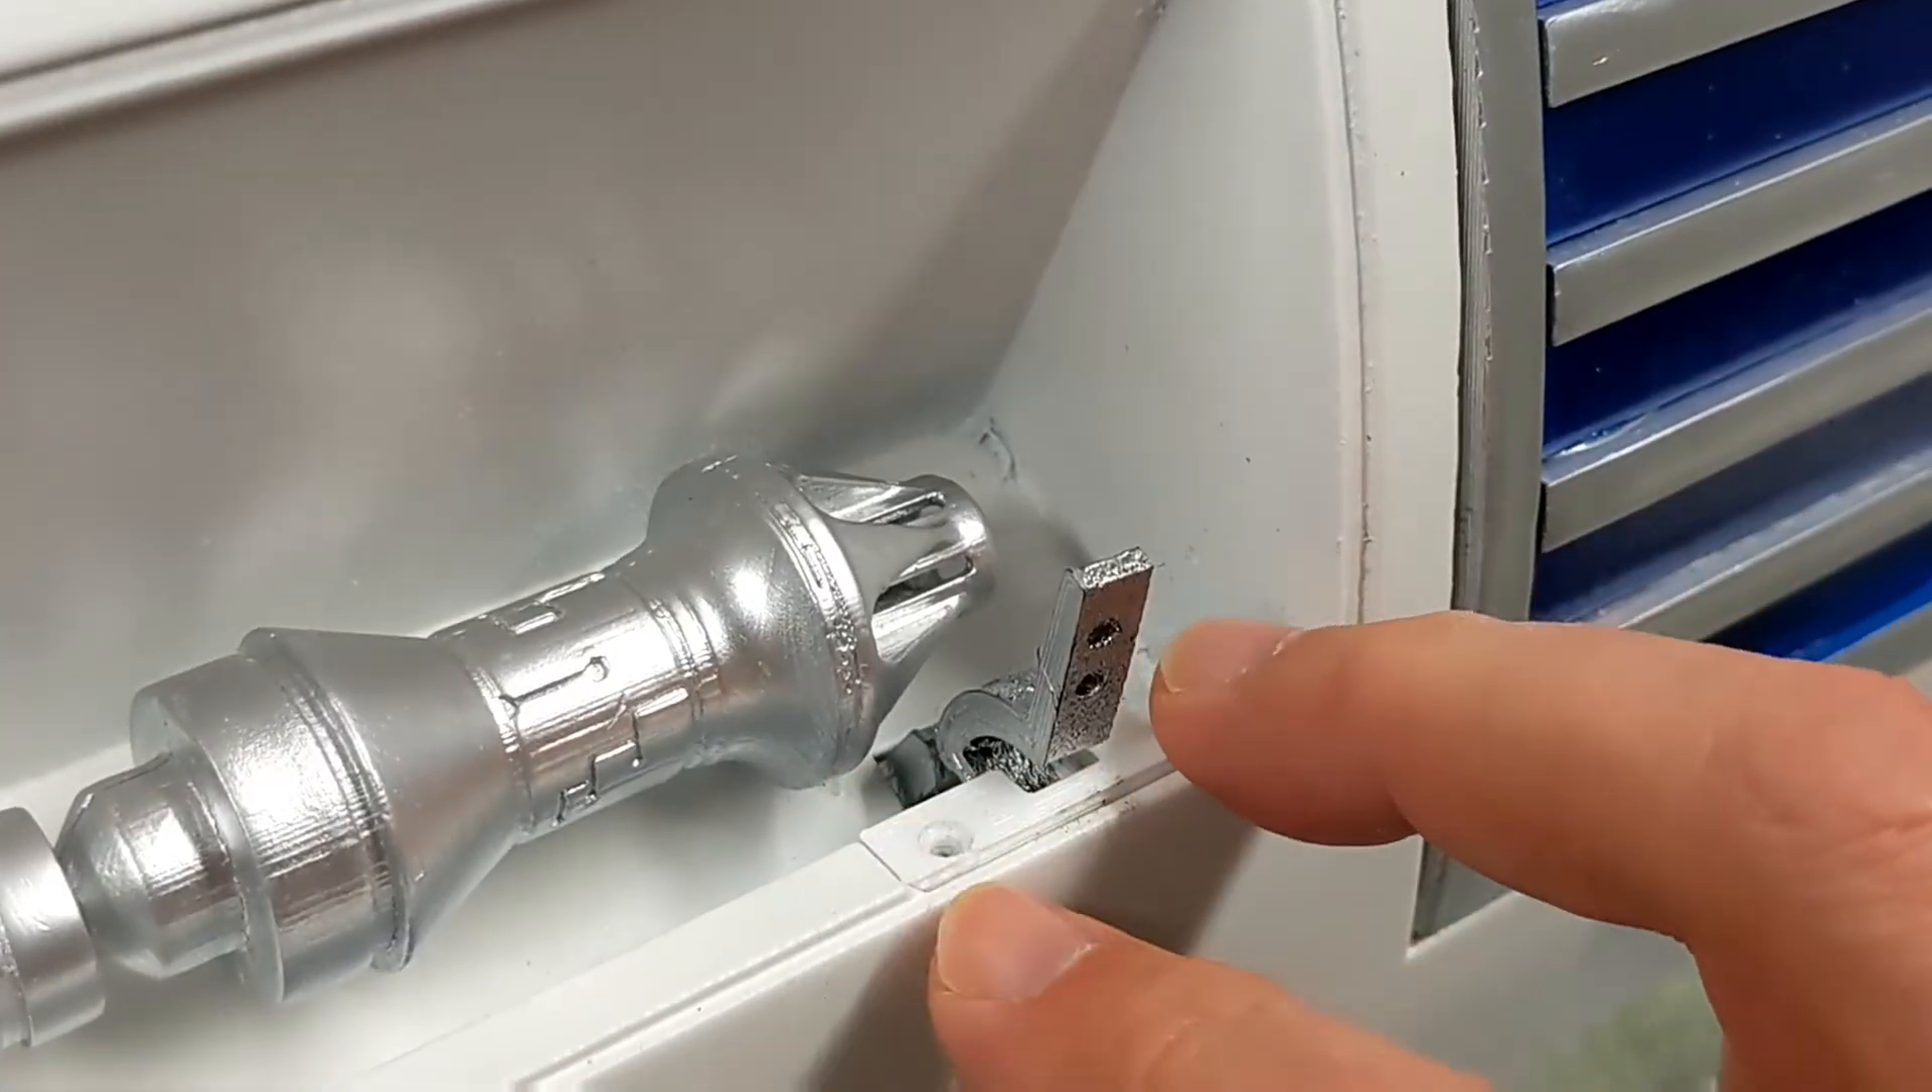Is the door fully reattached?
No.